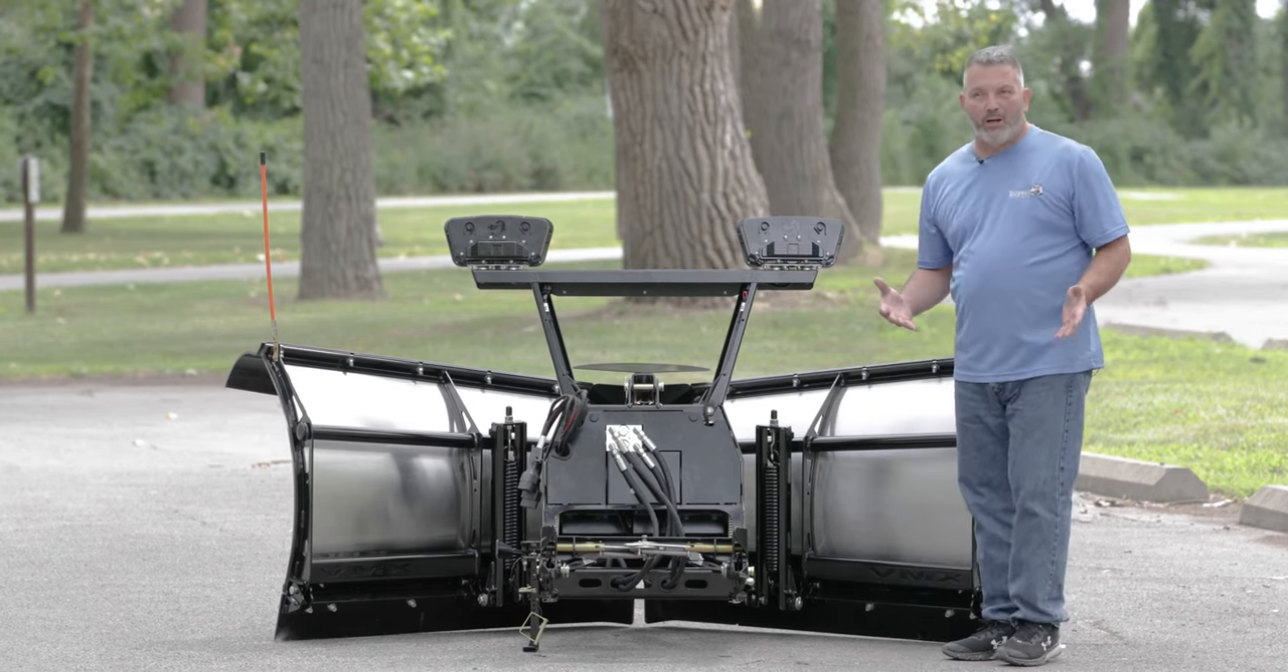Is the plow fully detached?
Yes.